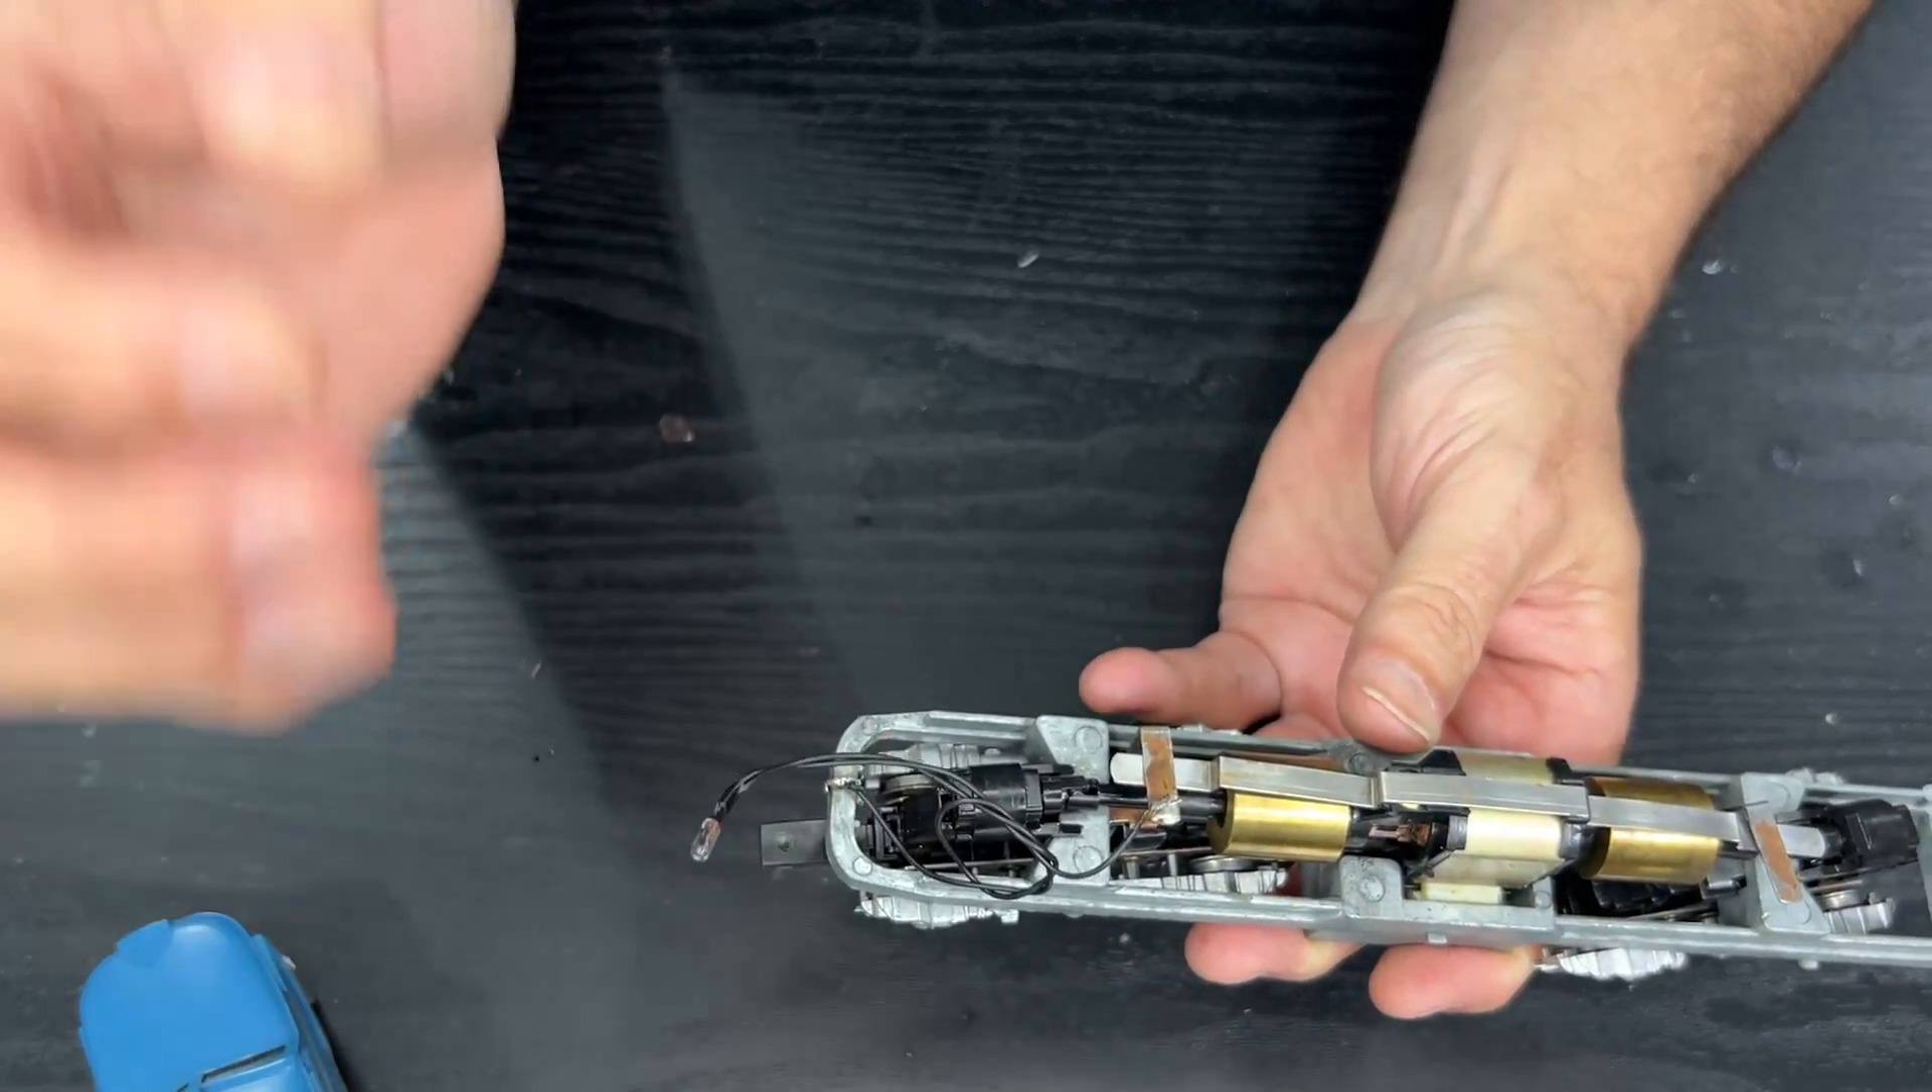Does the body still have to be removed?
No.